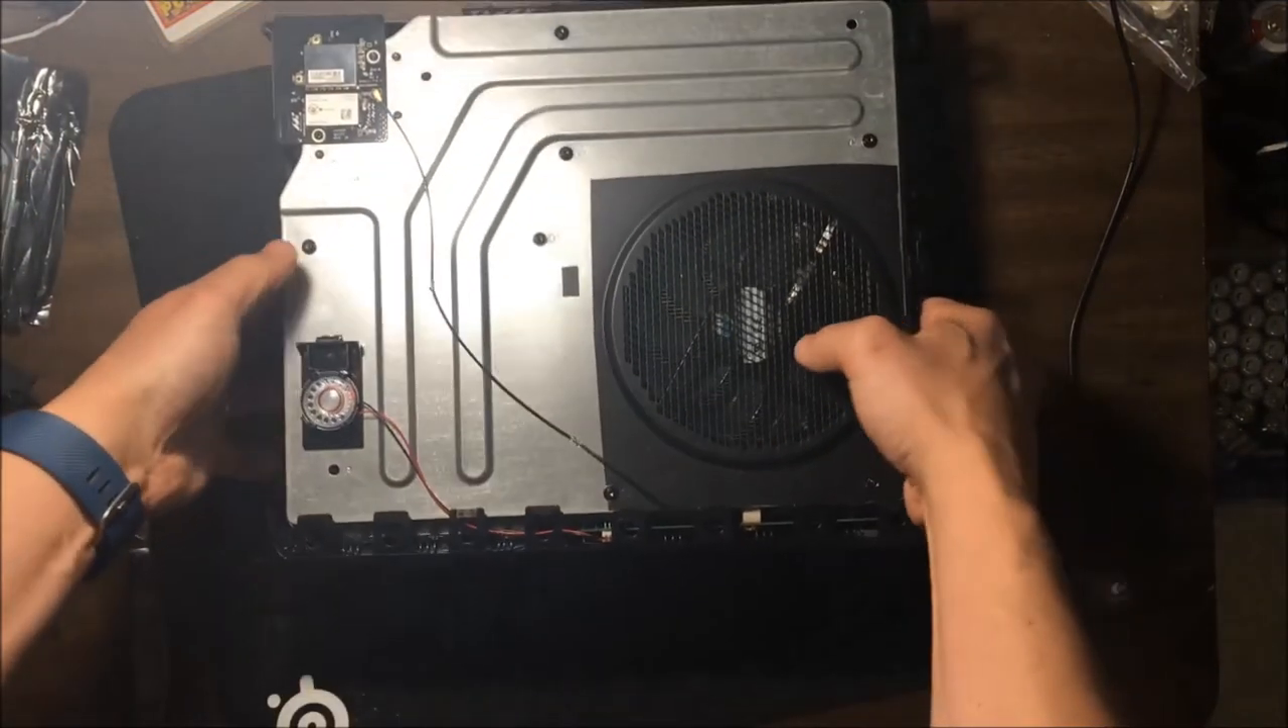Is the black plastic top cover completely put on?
No.